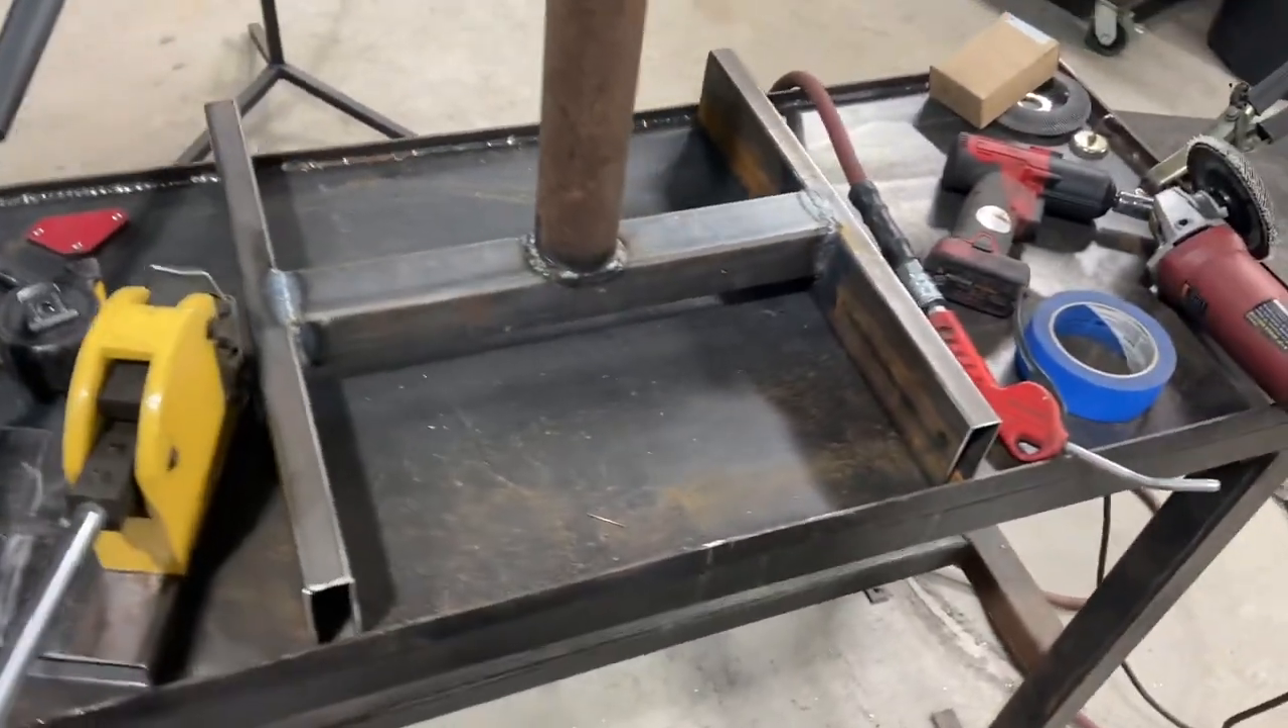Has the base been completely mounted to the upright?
Yes.